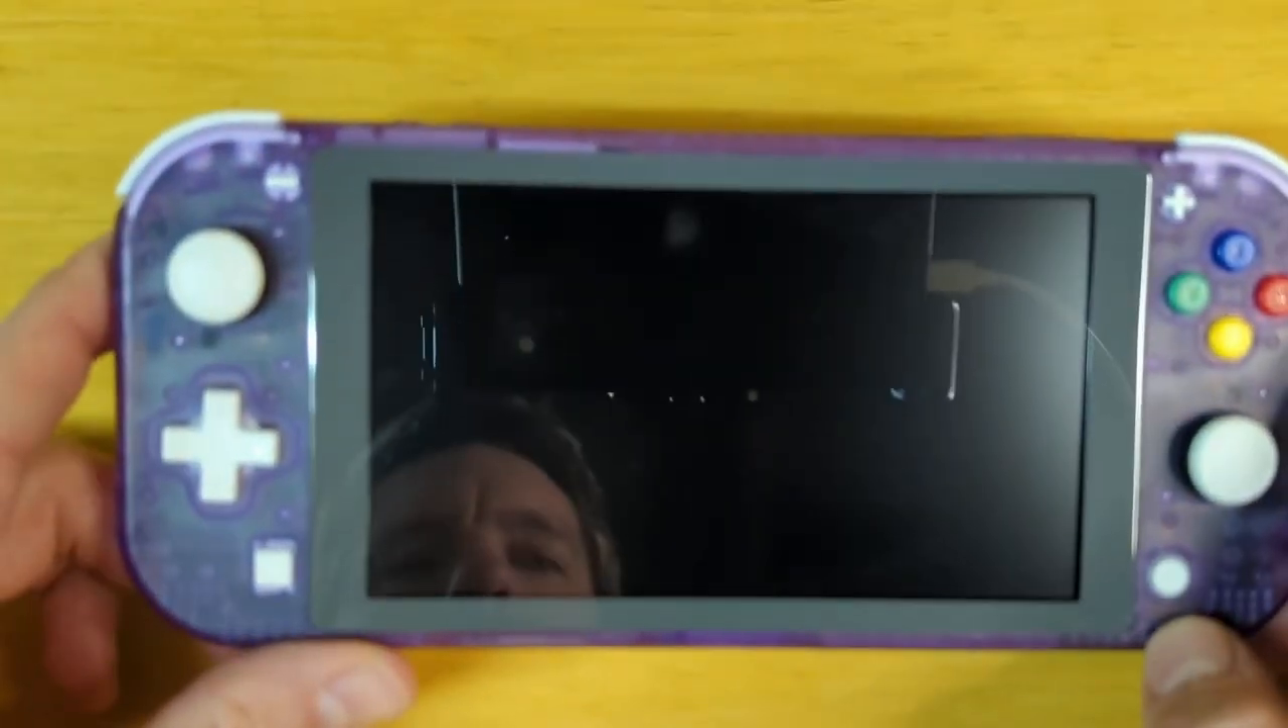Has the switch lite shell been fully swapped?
Yes.